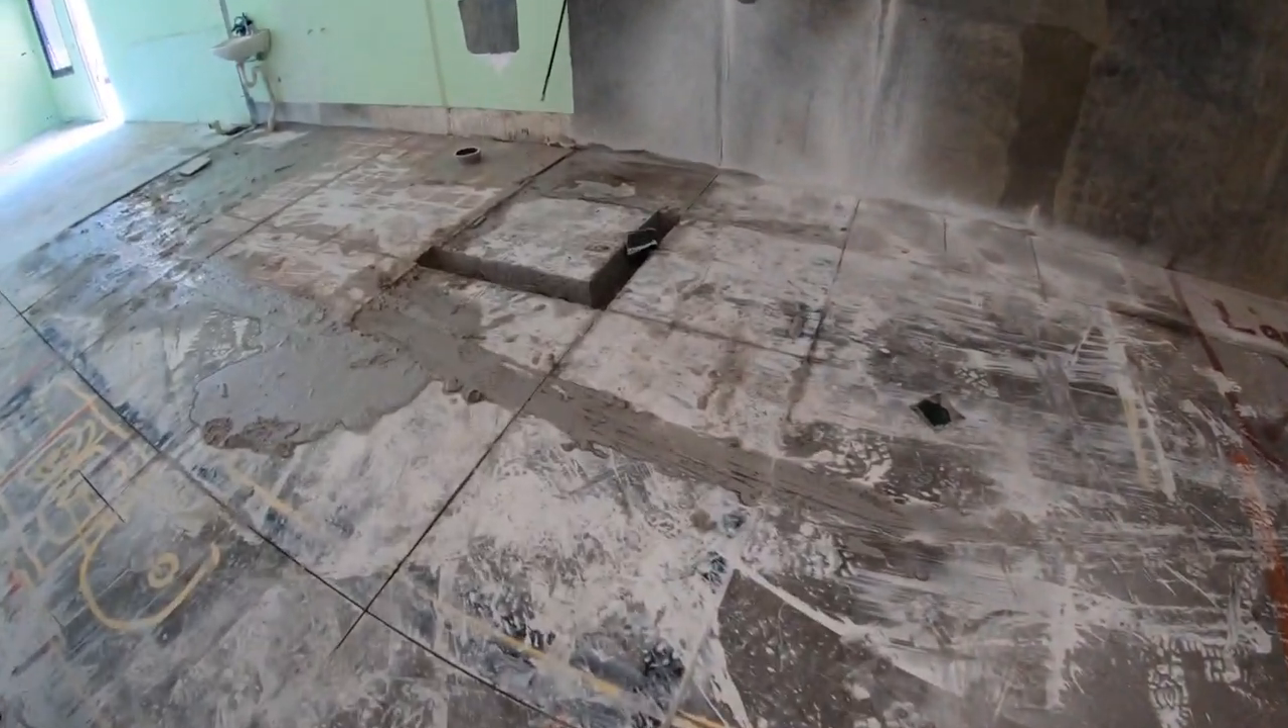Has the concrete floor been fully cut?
Yes.